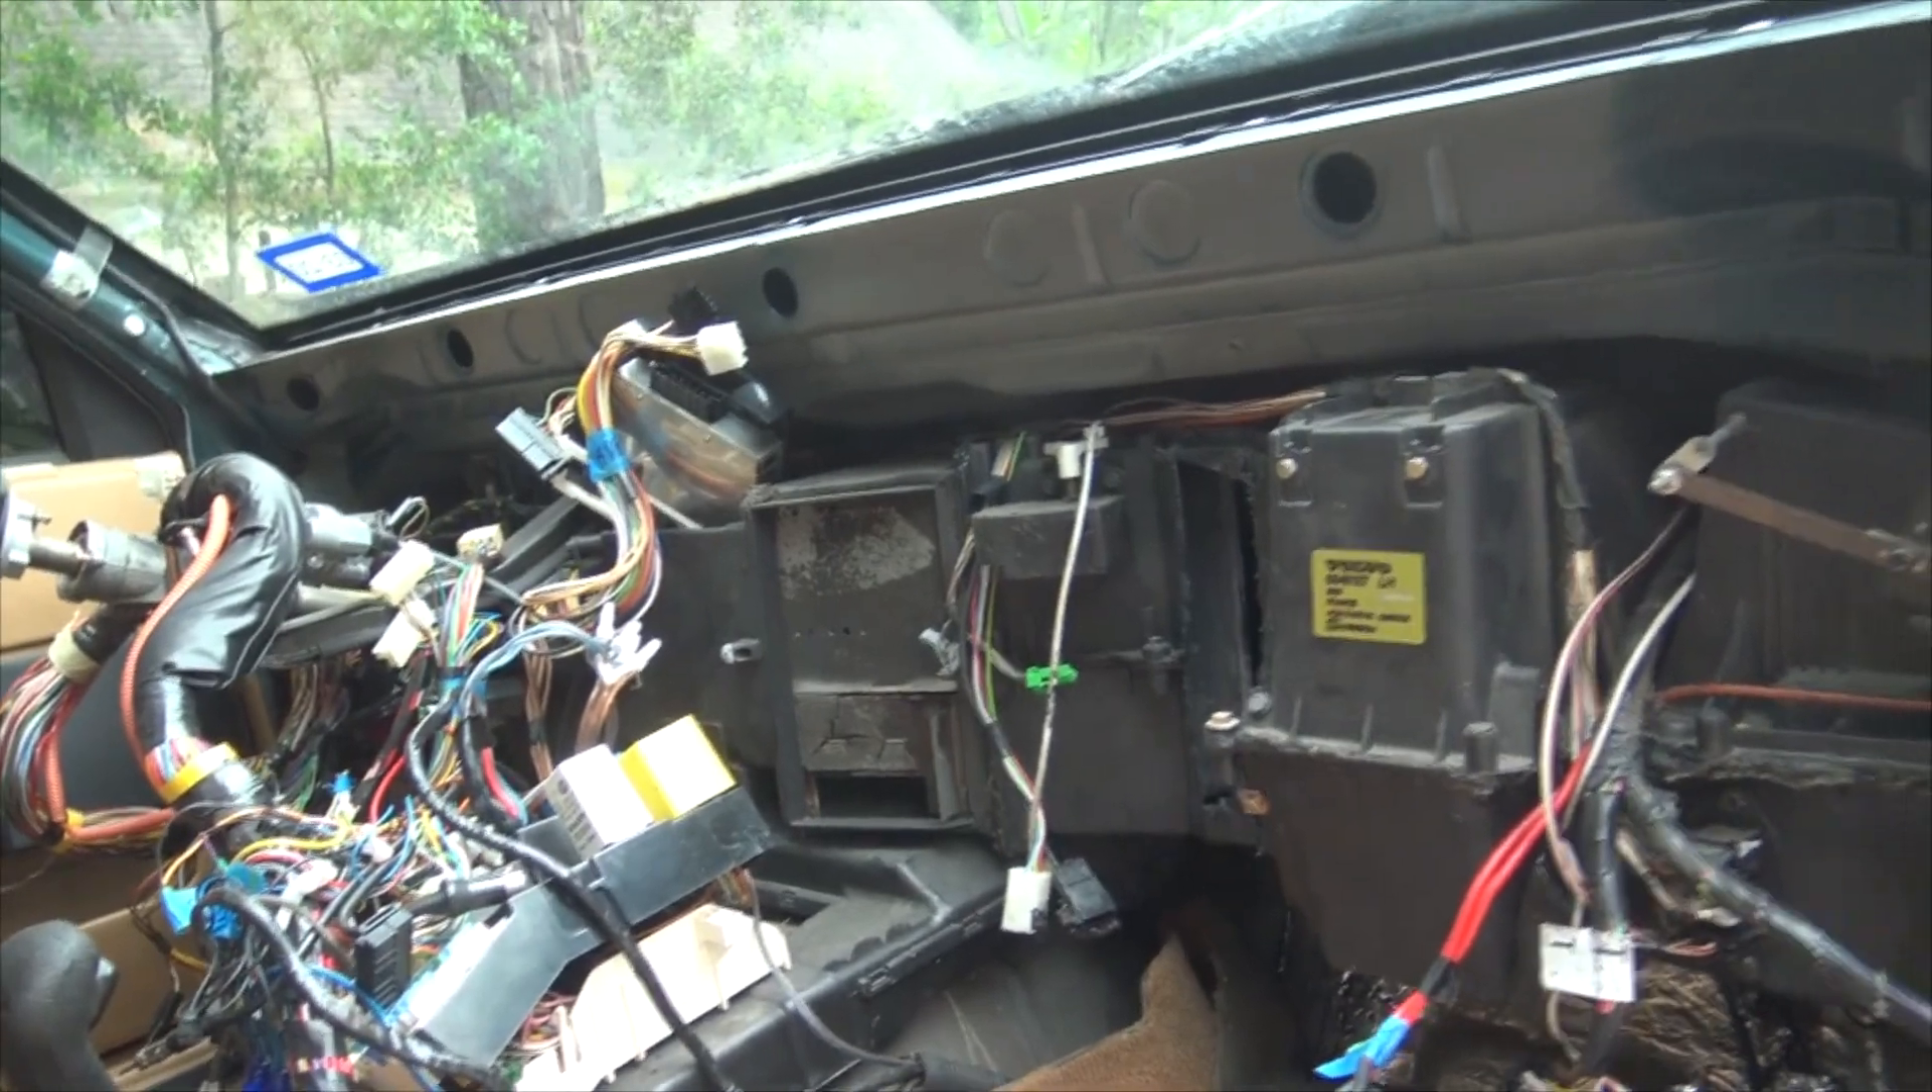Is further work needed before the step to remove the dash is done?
No.